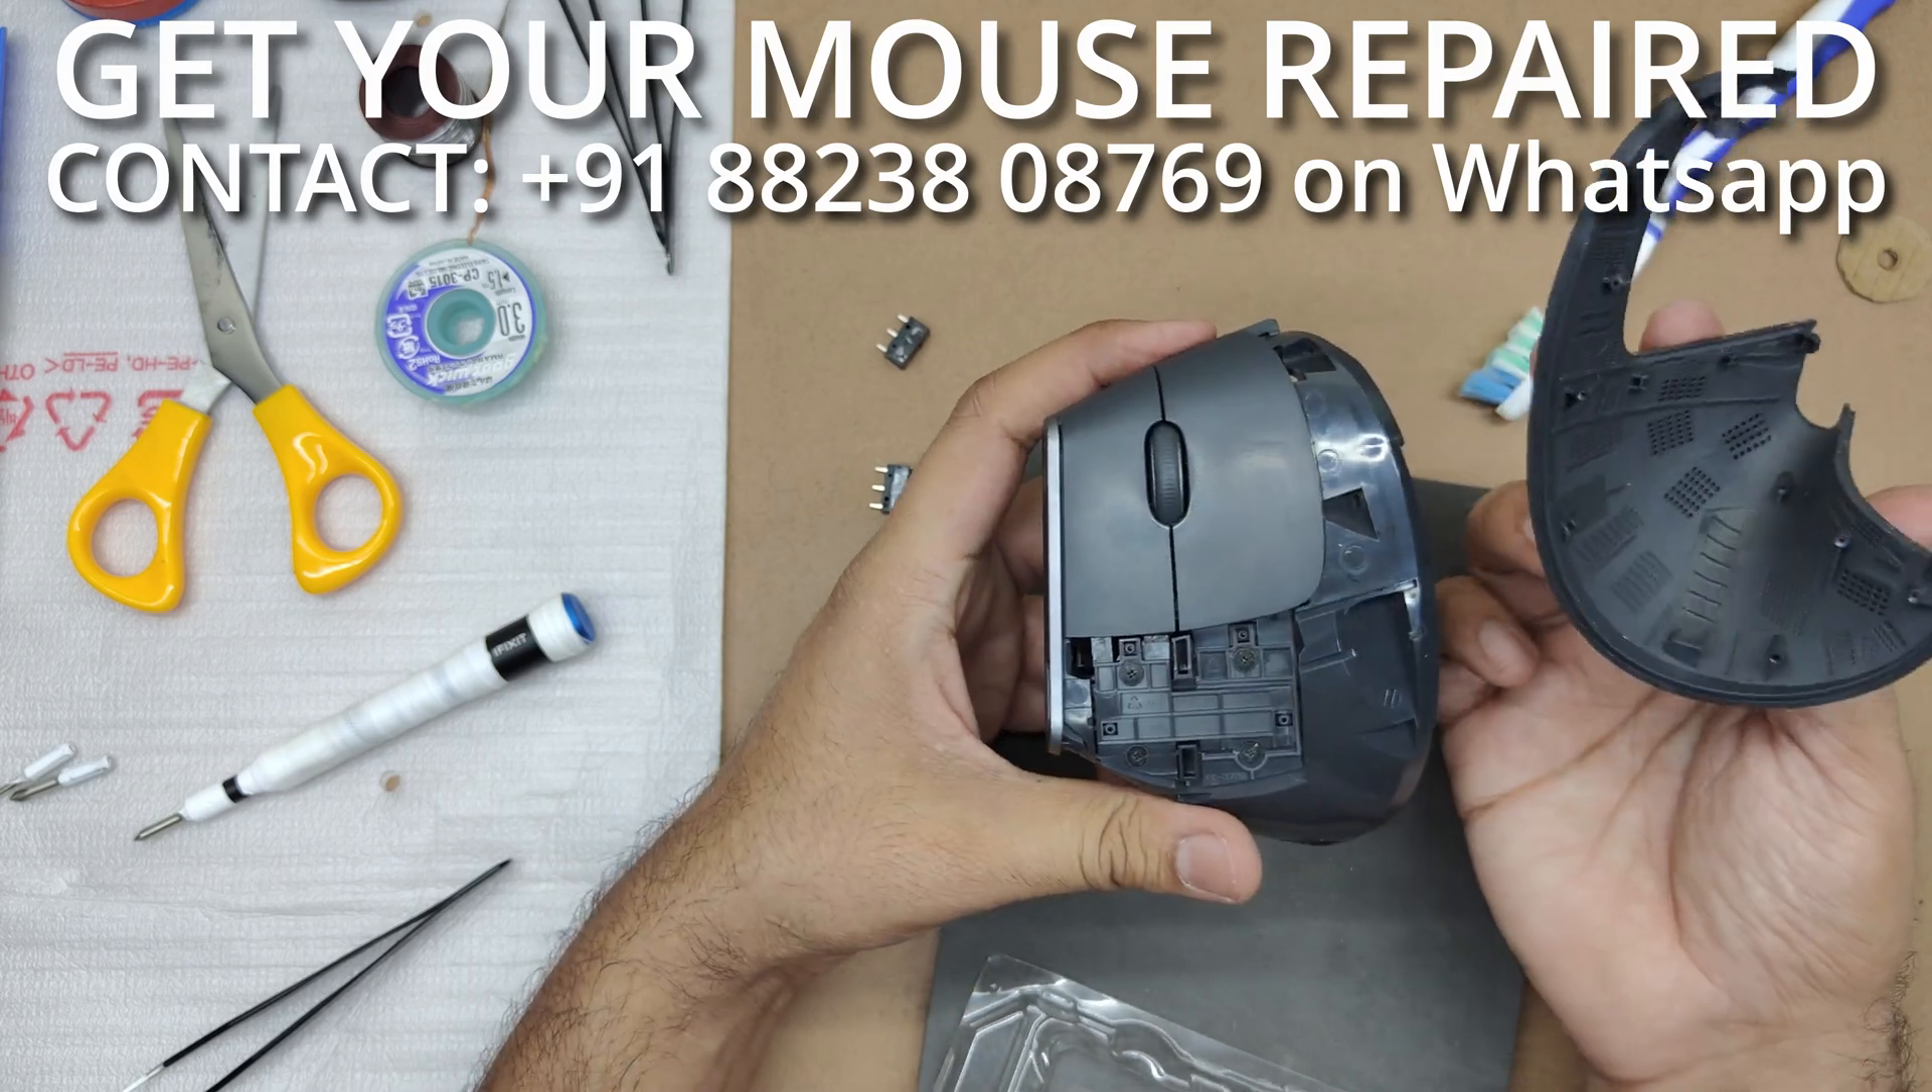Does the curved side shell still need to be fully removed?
No.